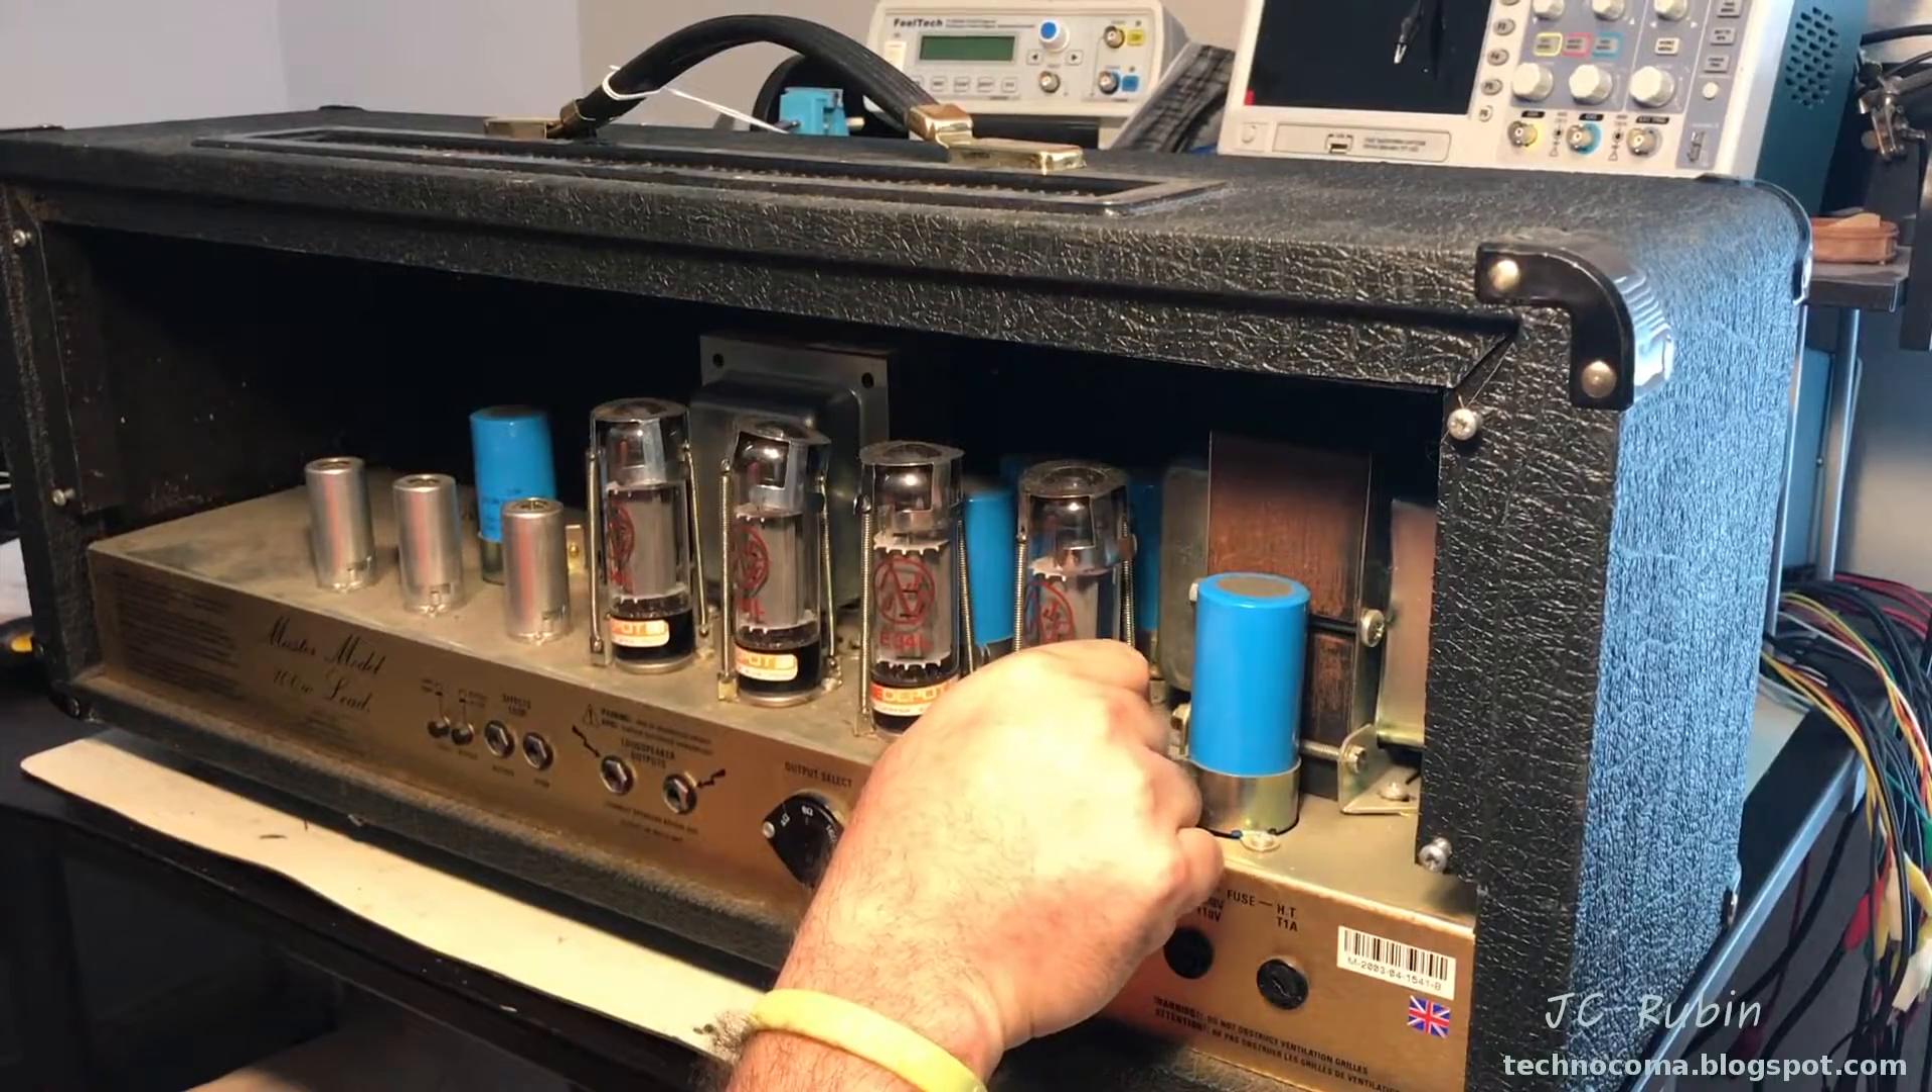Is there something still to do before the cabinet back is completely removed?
No.